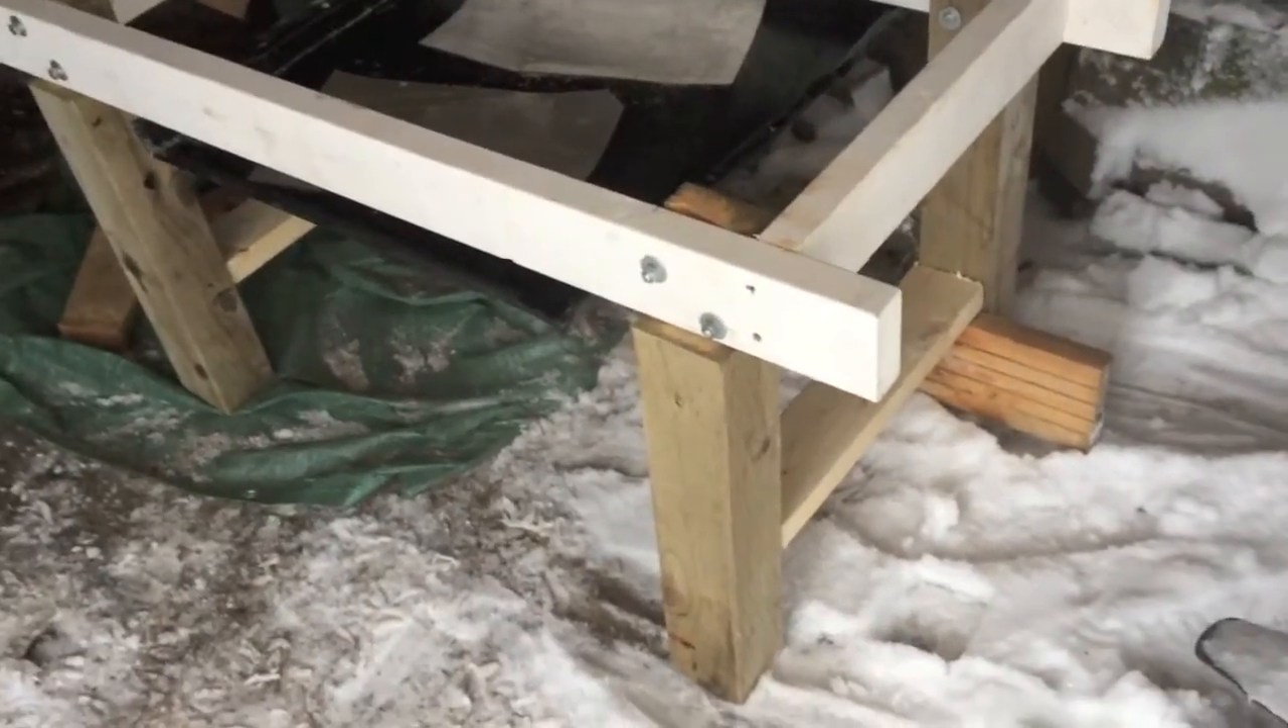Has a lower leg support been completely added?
Yes.